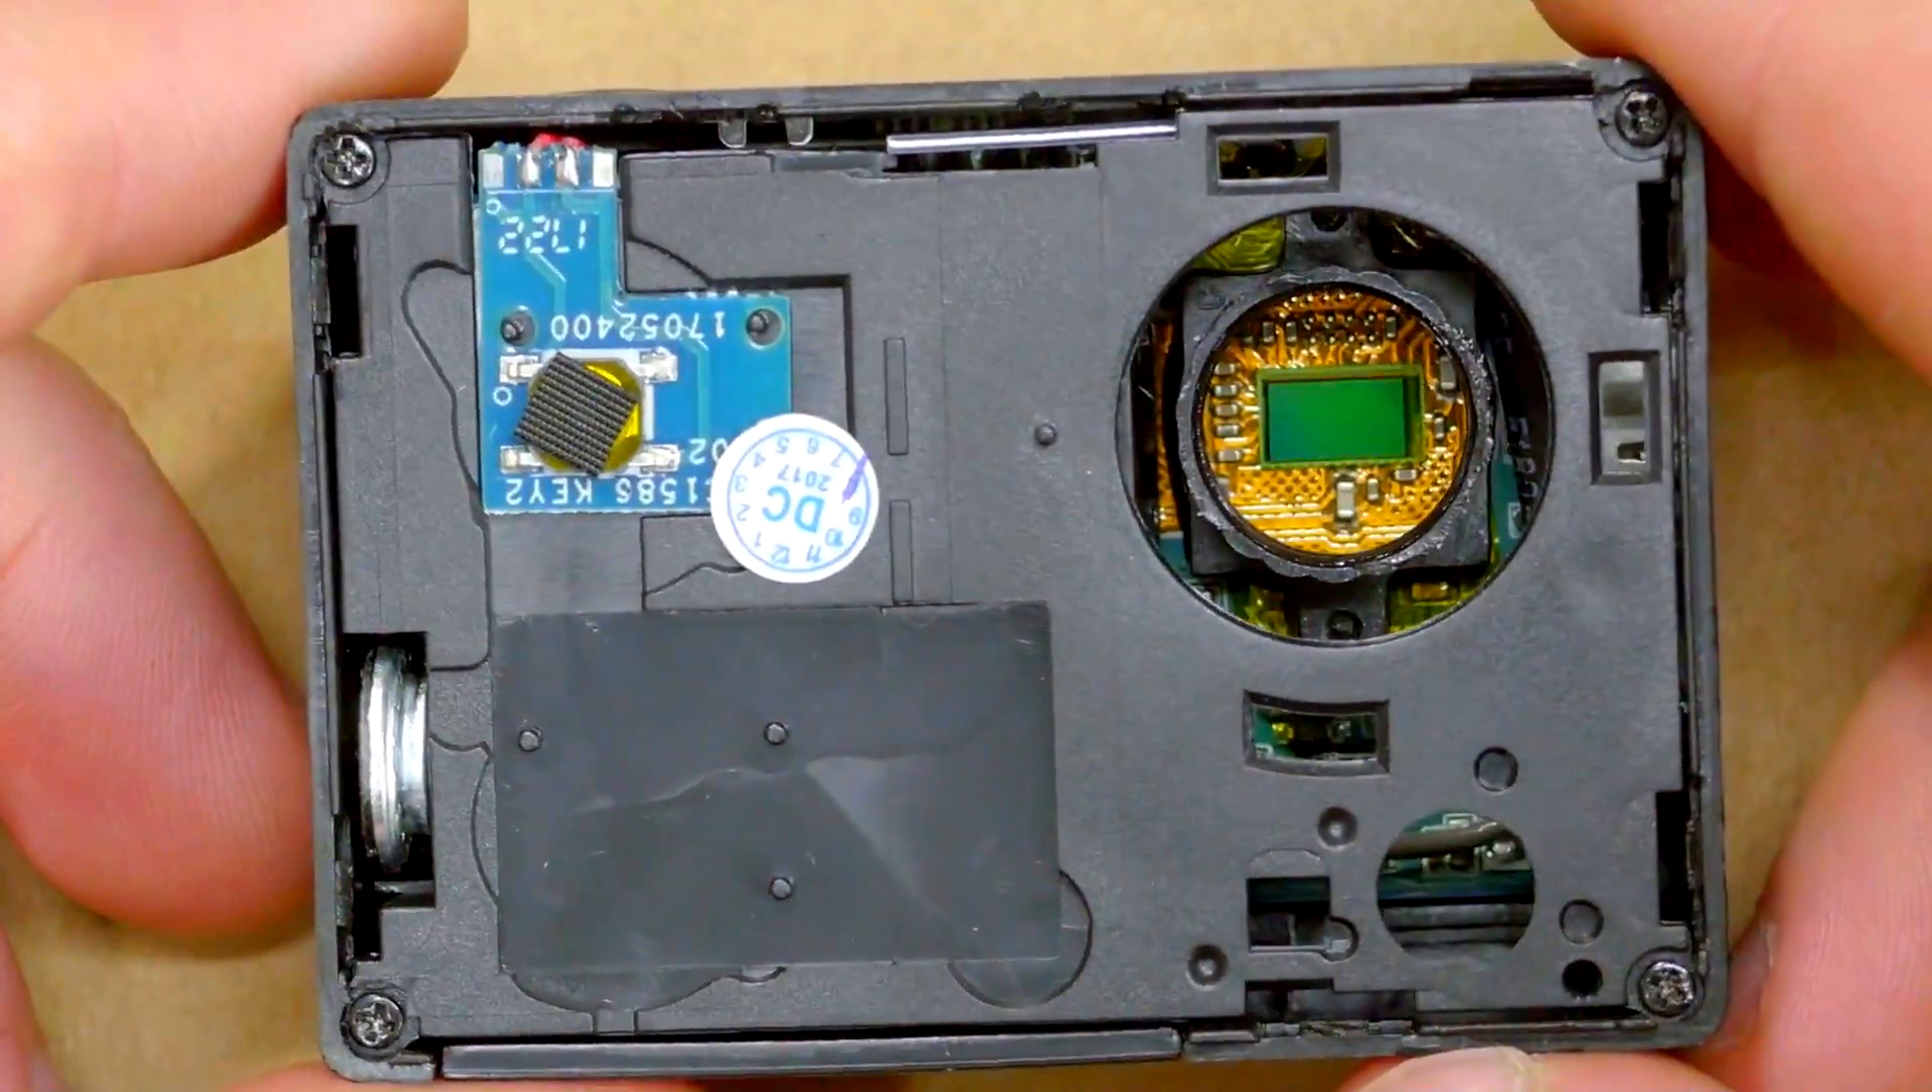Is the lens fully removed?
Yes.